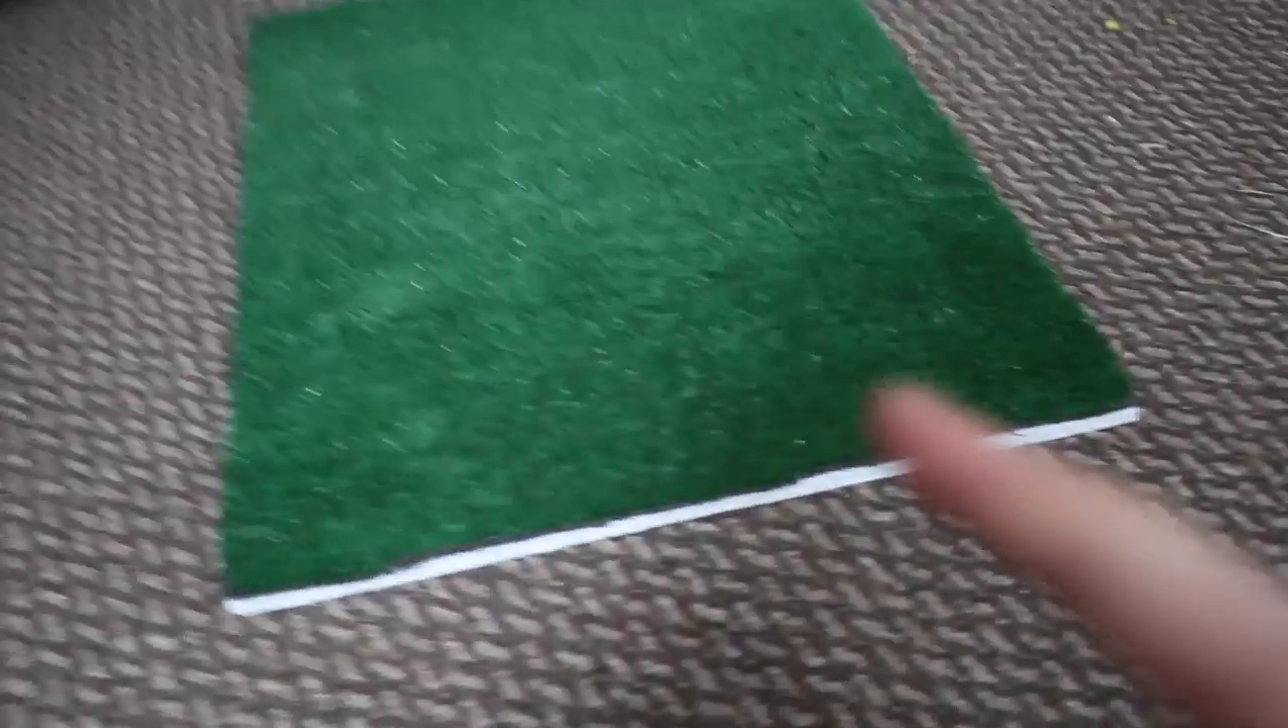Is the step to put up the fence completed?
No.